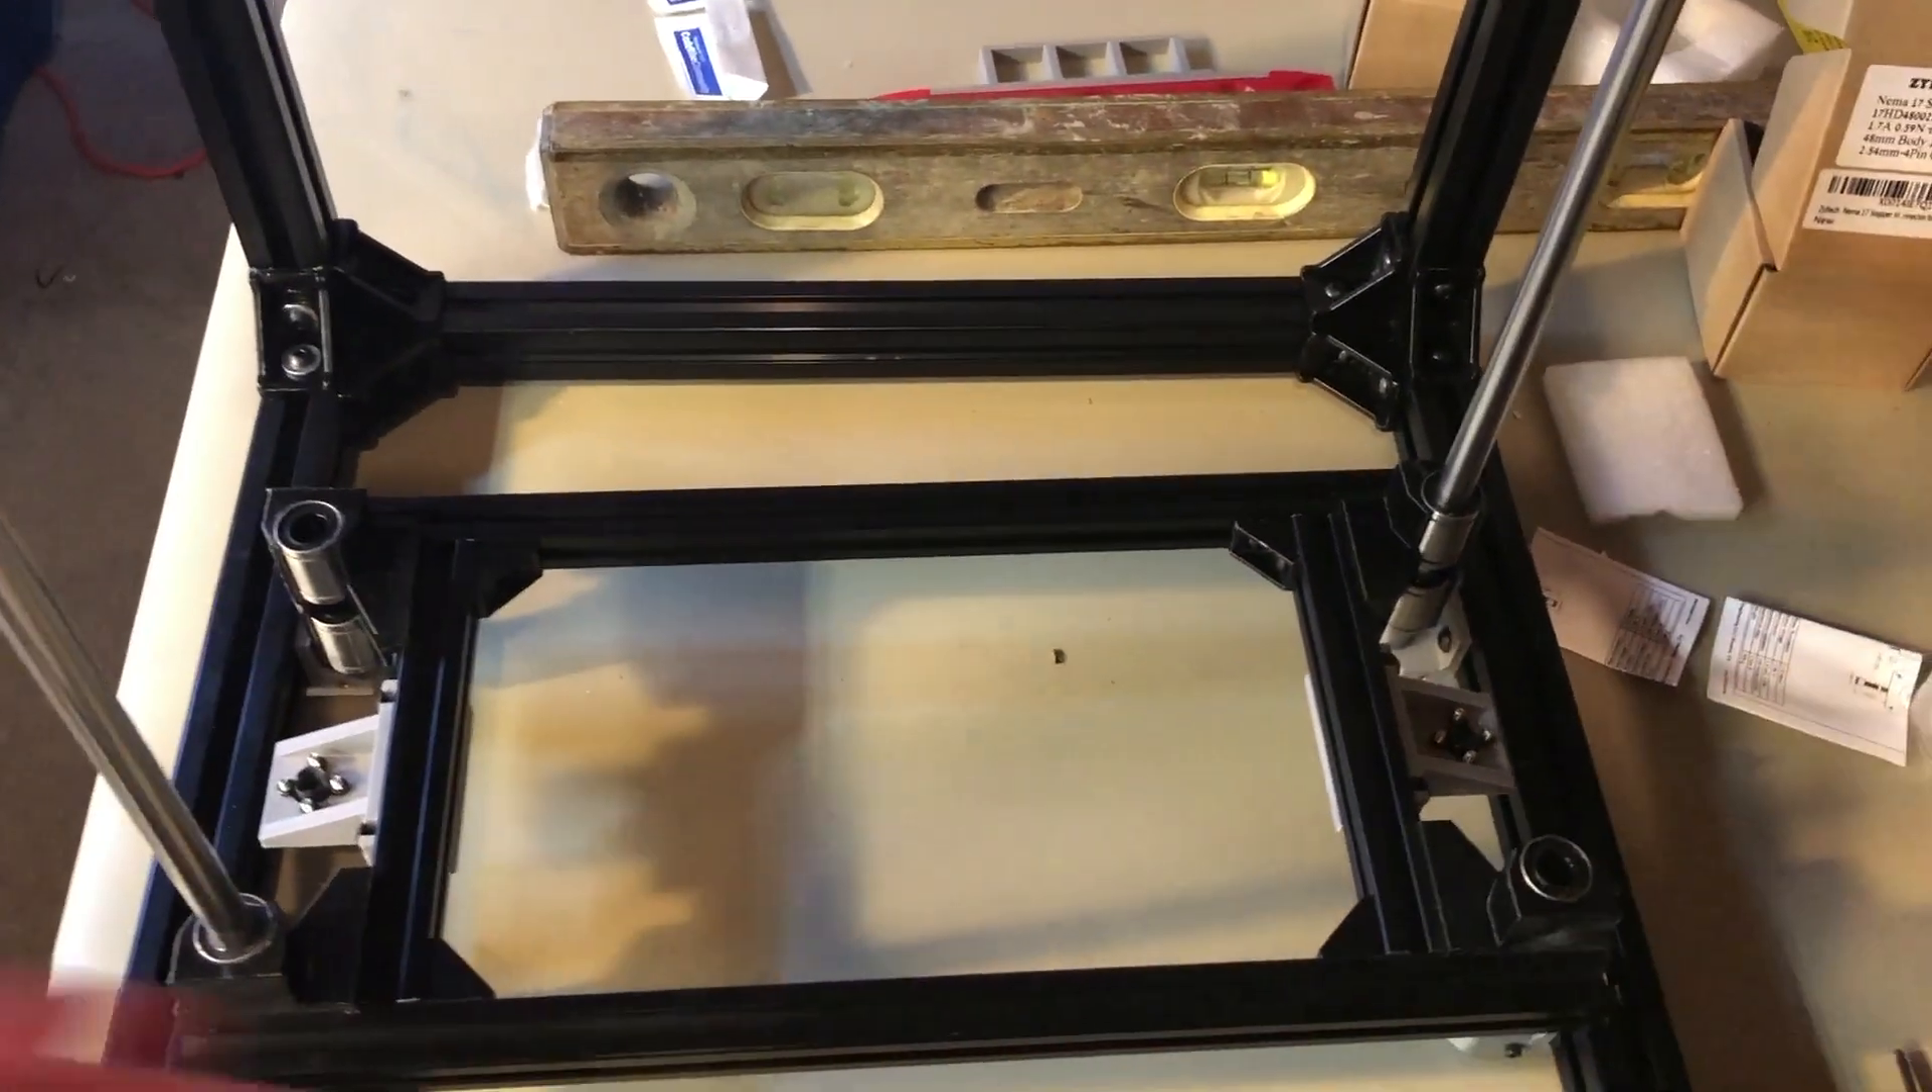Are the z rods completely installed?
No.